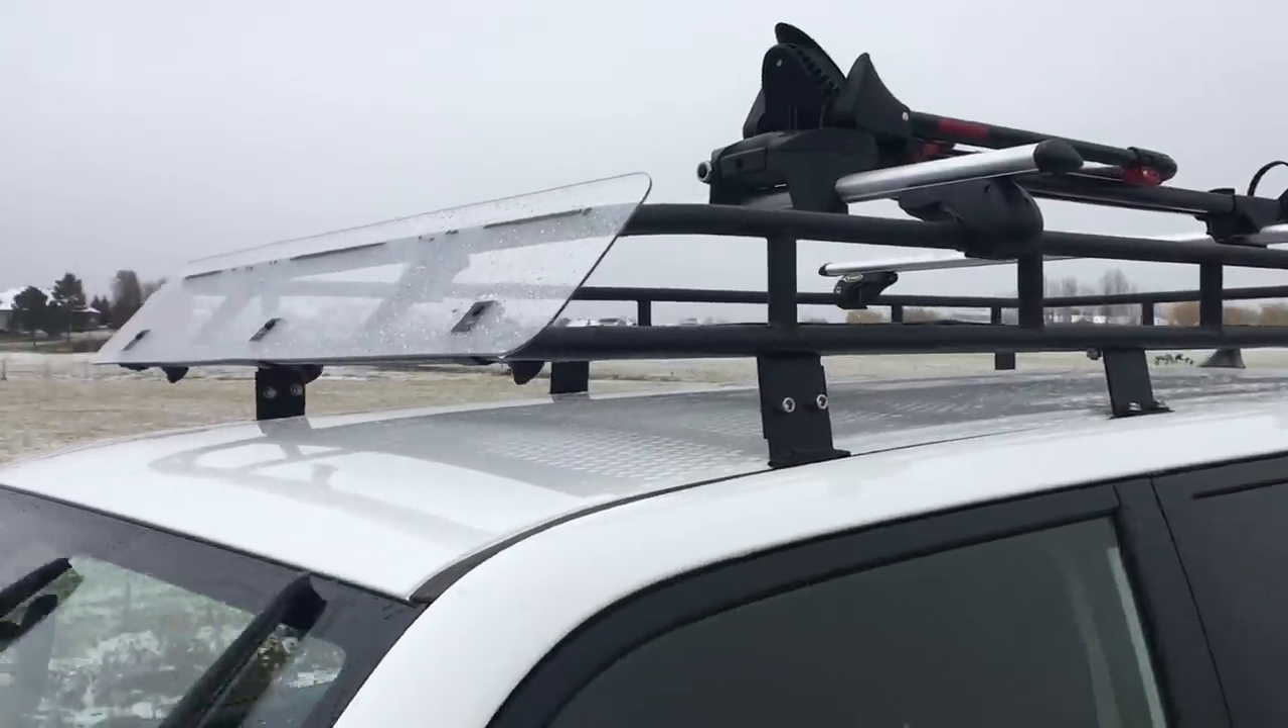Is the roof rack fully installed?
Yes.